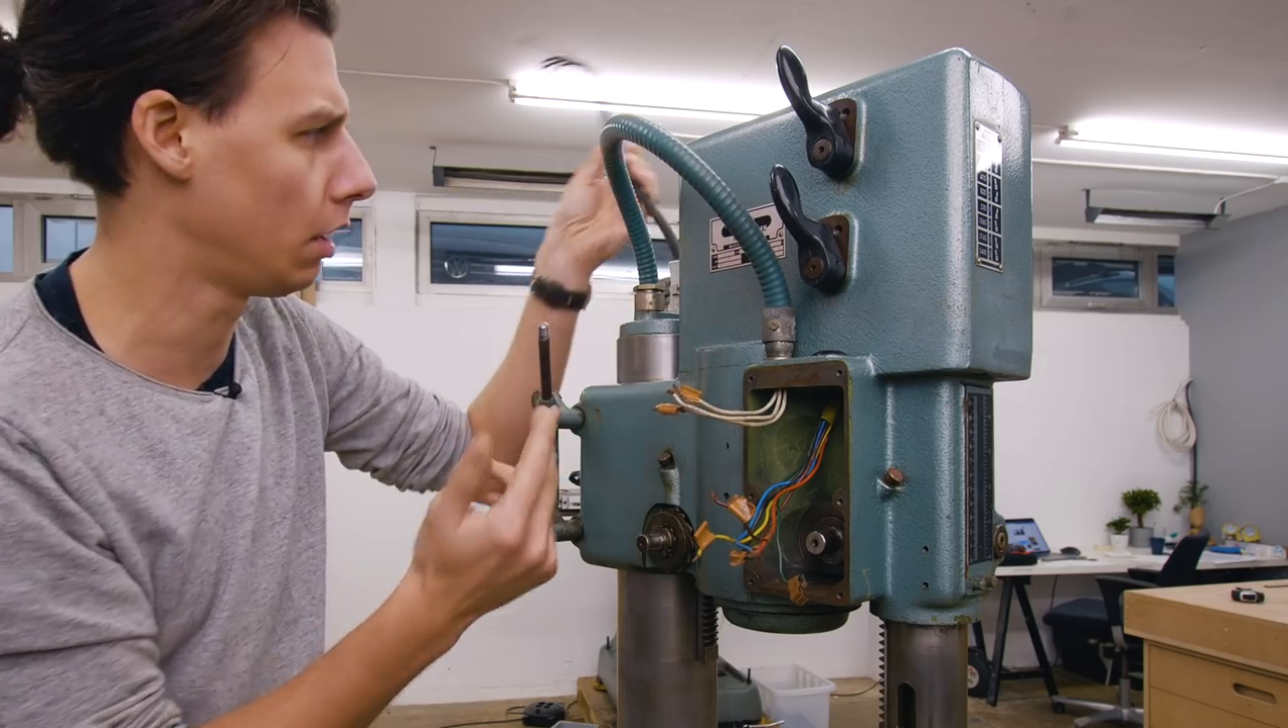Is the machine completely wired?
No.